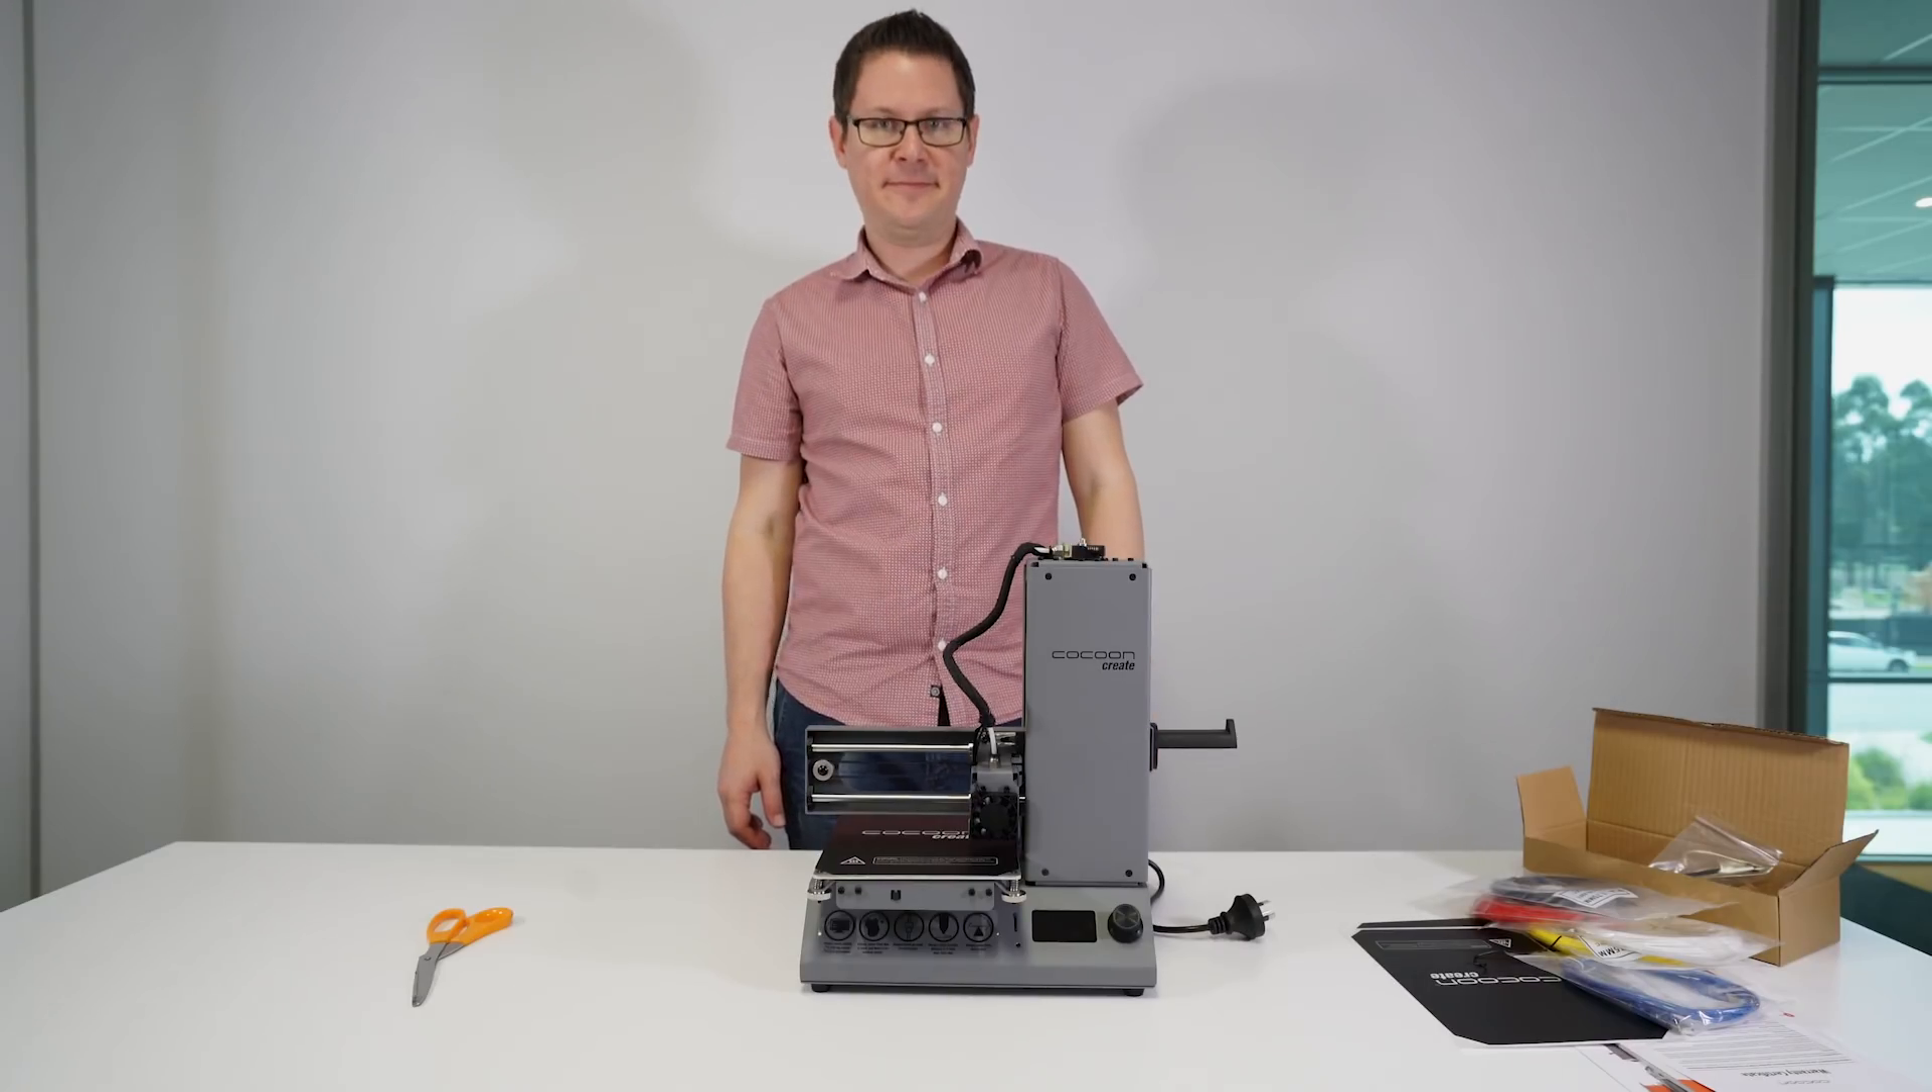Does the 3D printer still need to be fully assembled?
No.